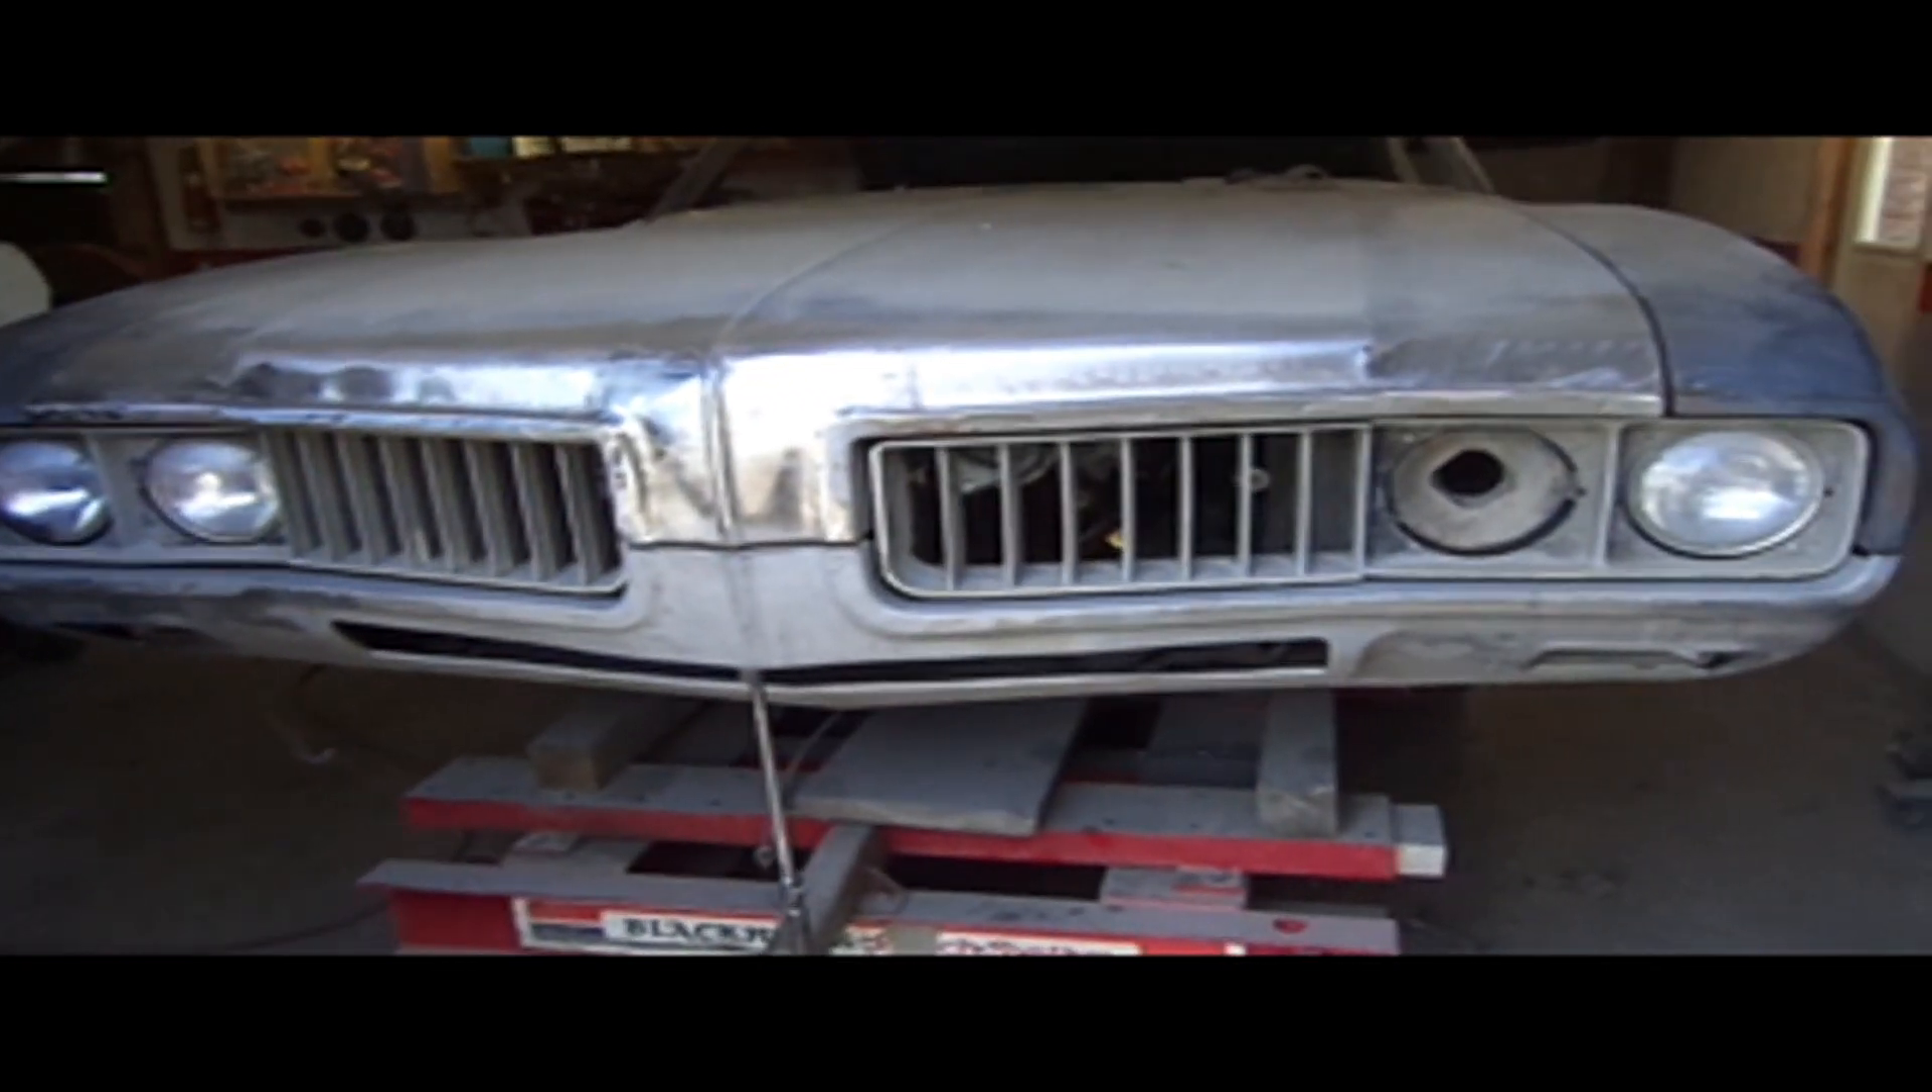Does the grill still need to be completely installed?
No.